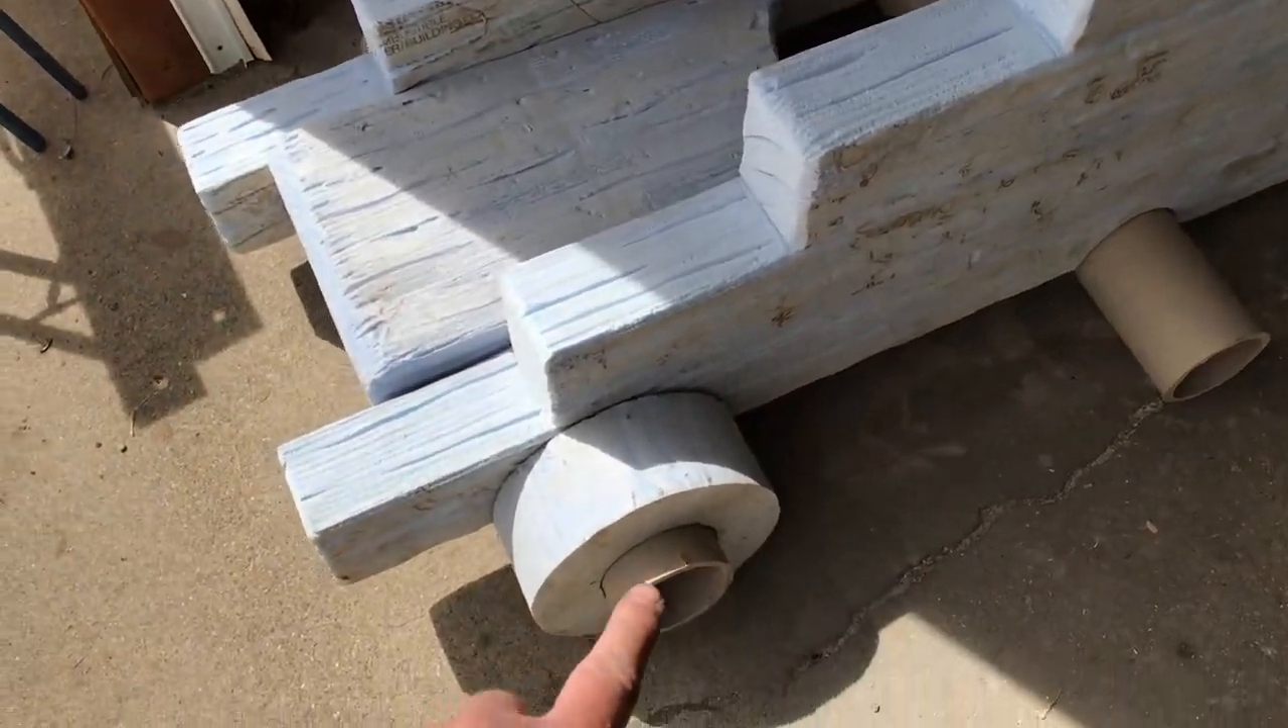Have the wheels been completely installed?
No.